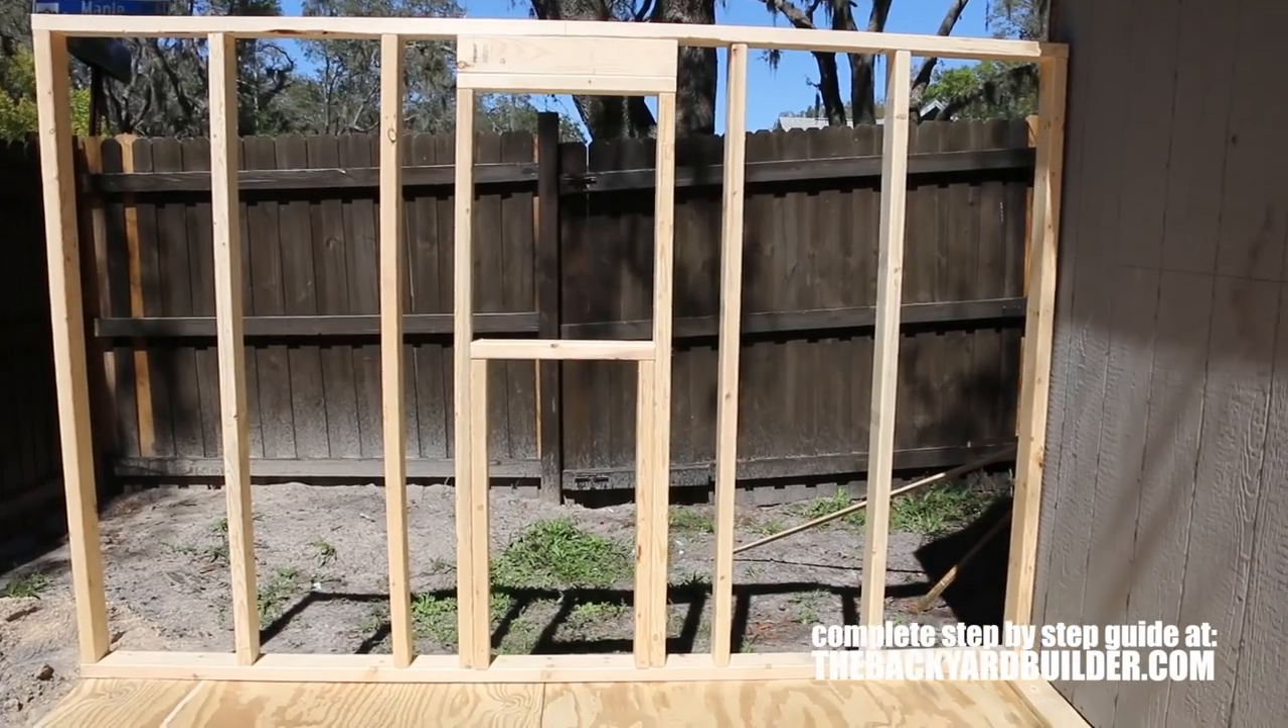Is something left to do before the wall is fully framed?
No.